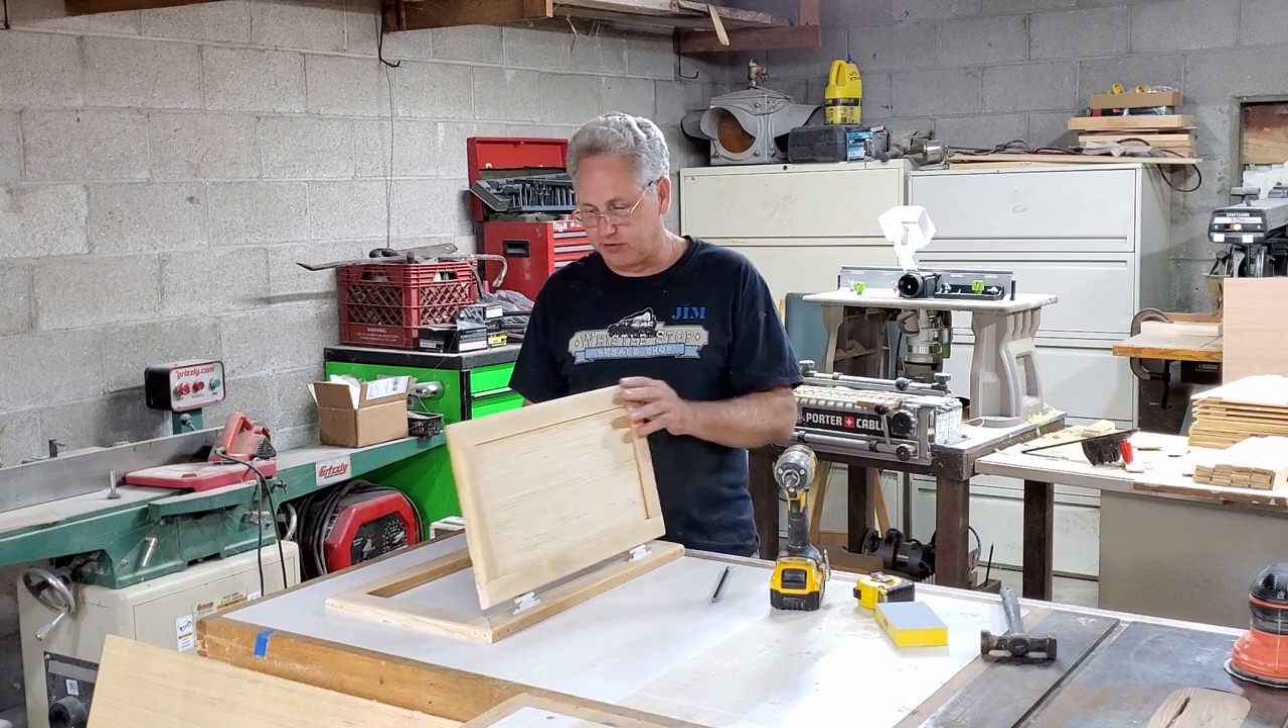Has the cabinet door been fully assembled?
Yes.